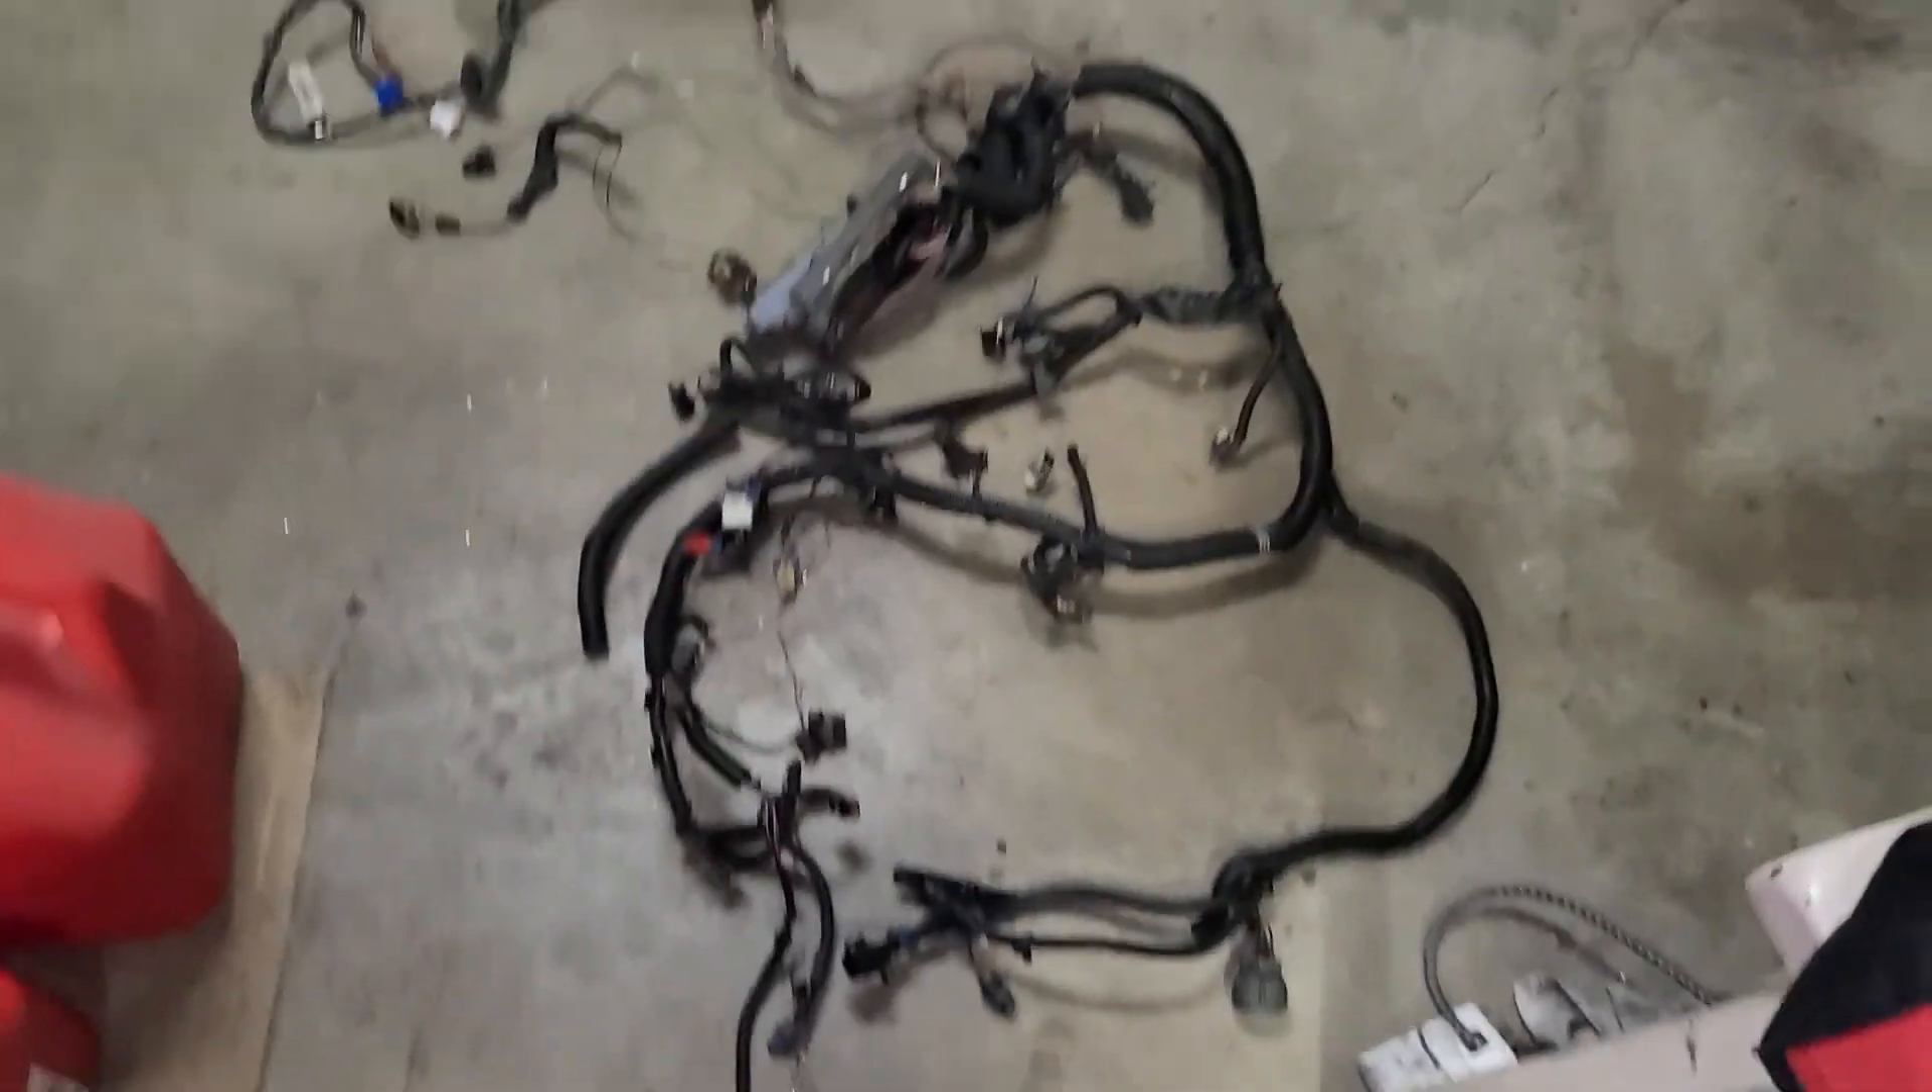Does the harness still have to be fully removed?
No.